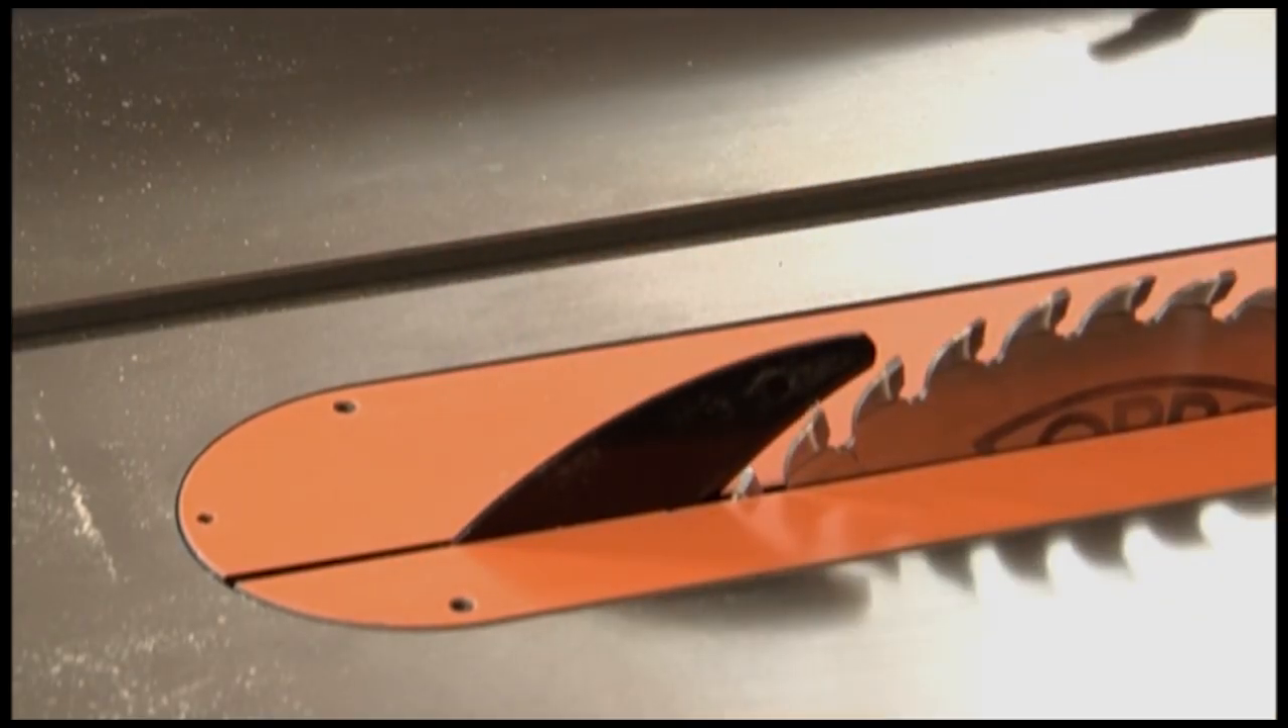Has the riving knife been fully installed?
Yes.